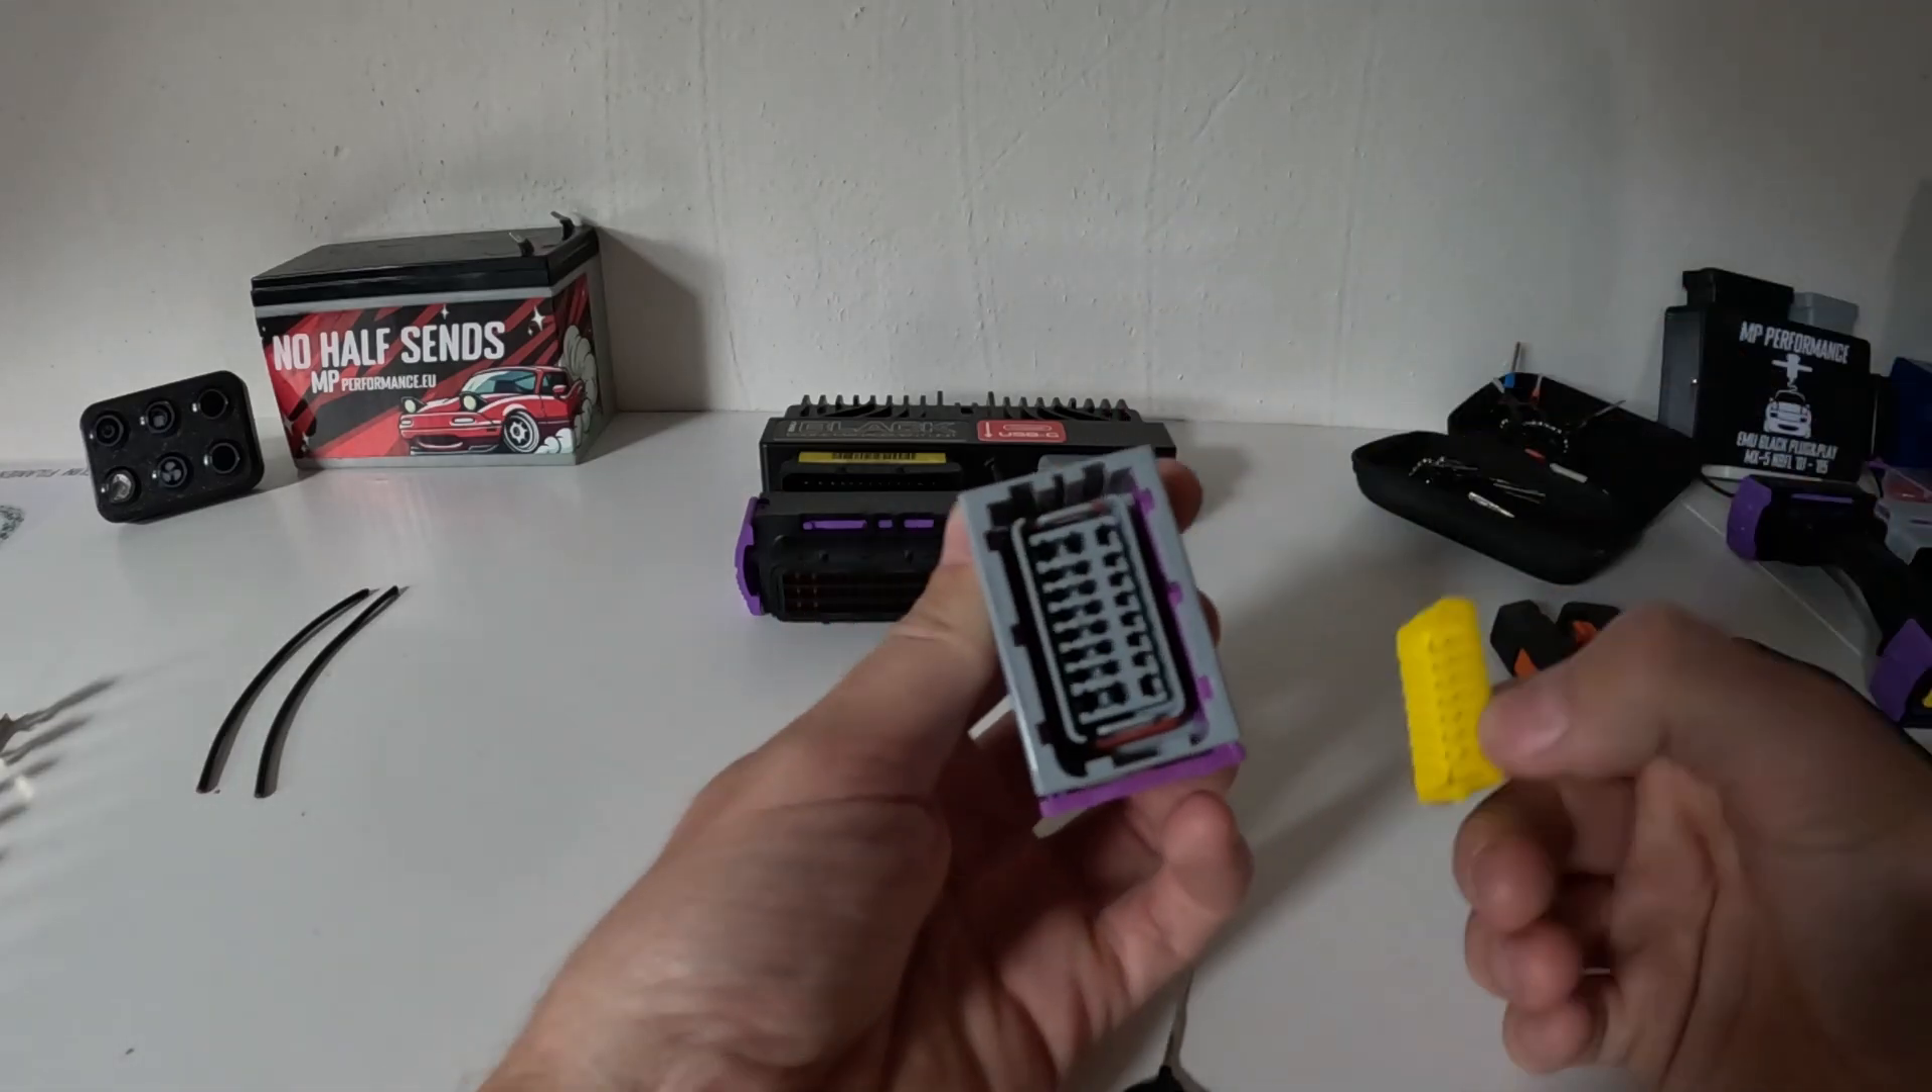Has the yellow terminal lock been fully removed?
Yes.